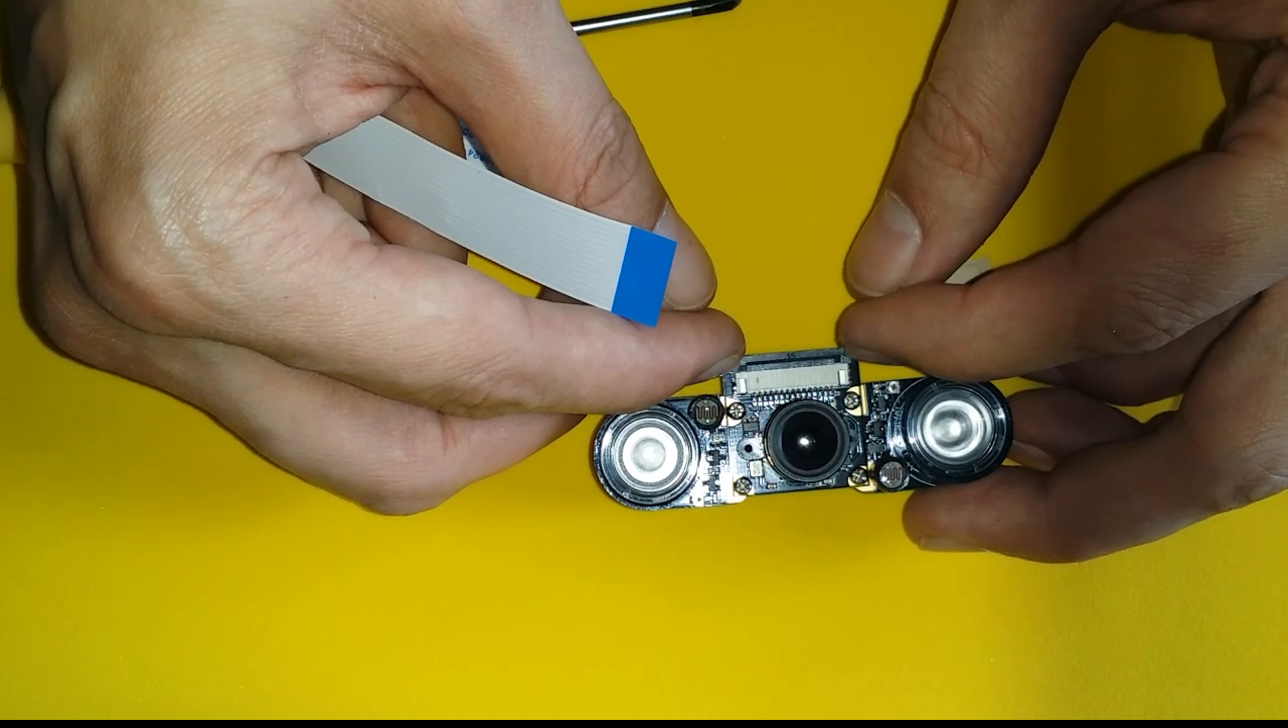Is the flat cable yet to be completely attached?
Yes.